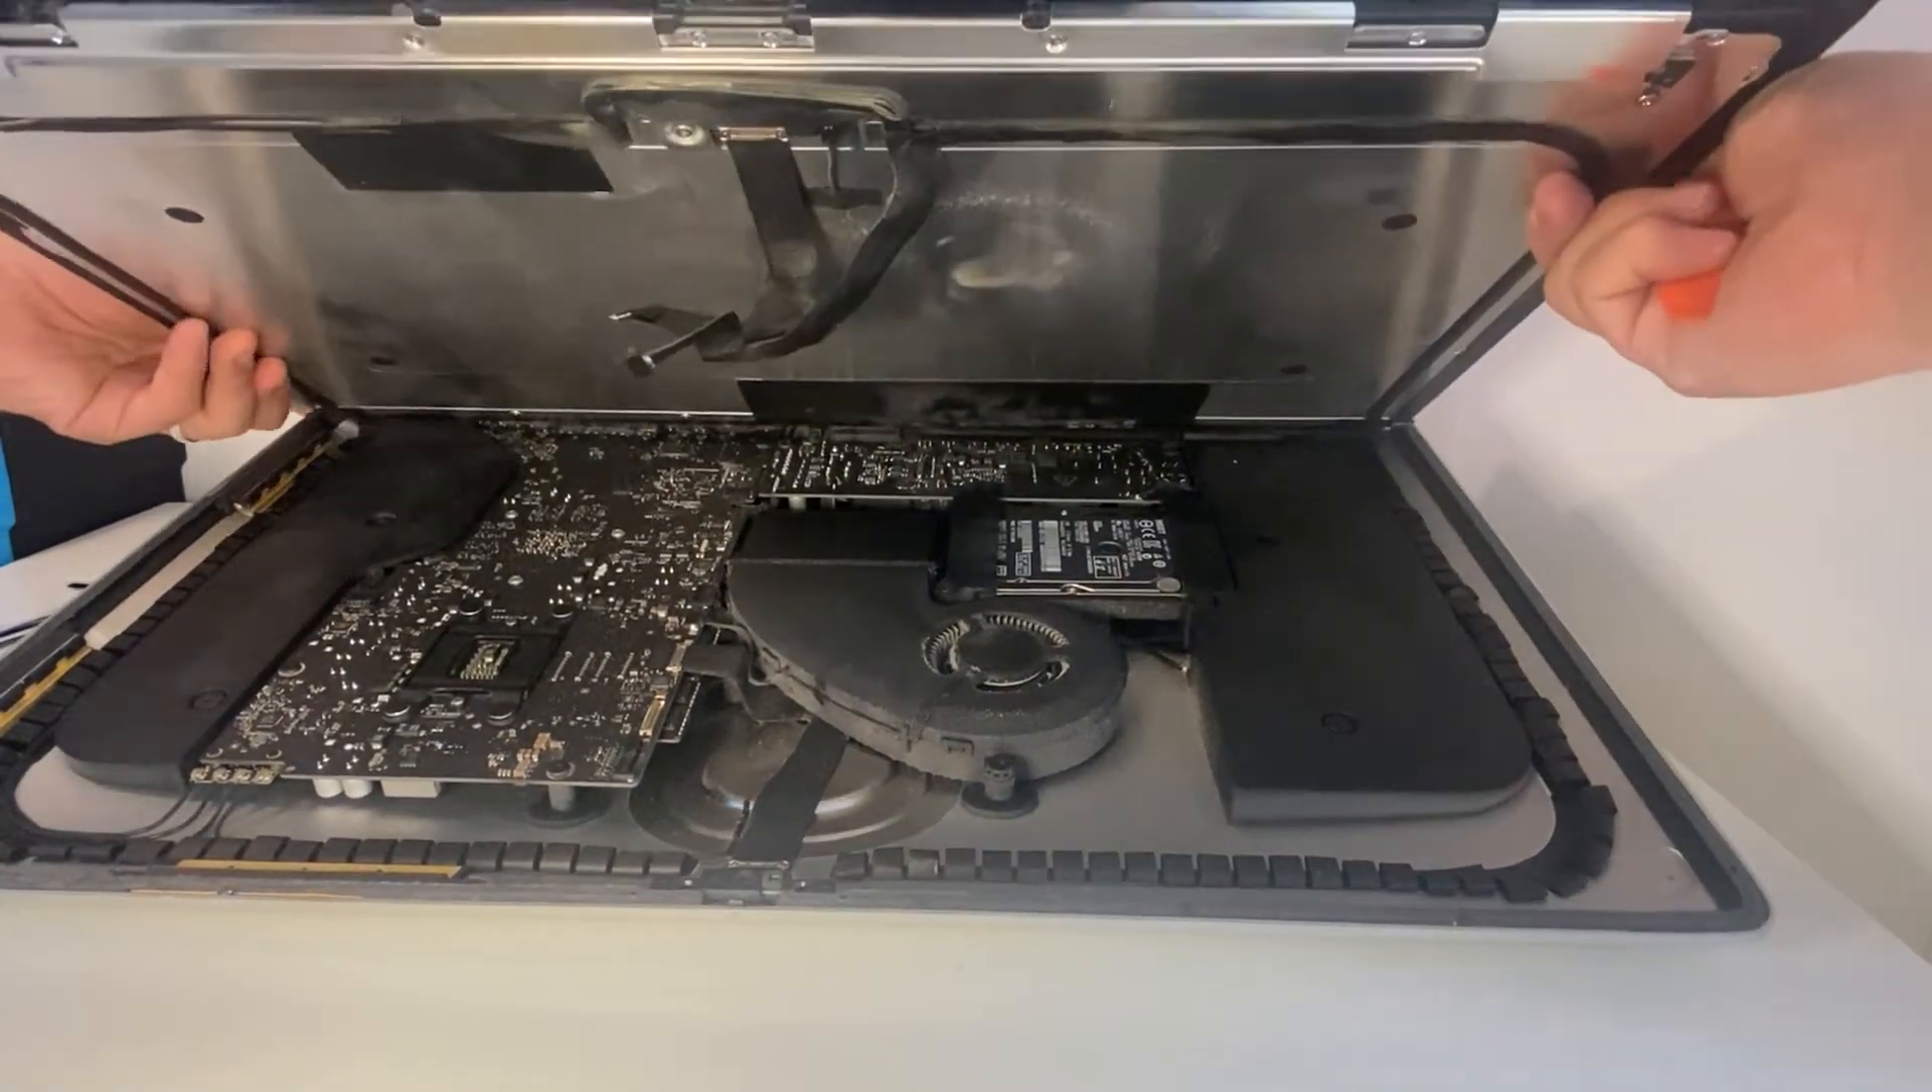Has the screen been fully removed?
No.